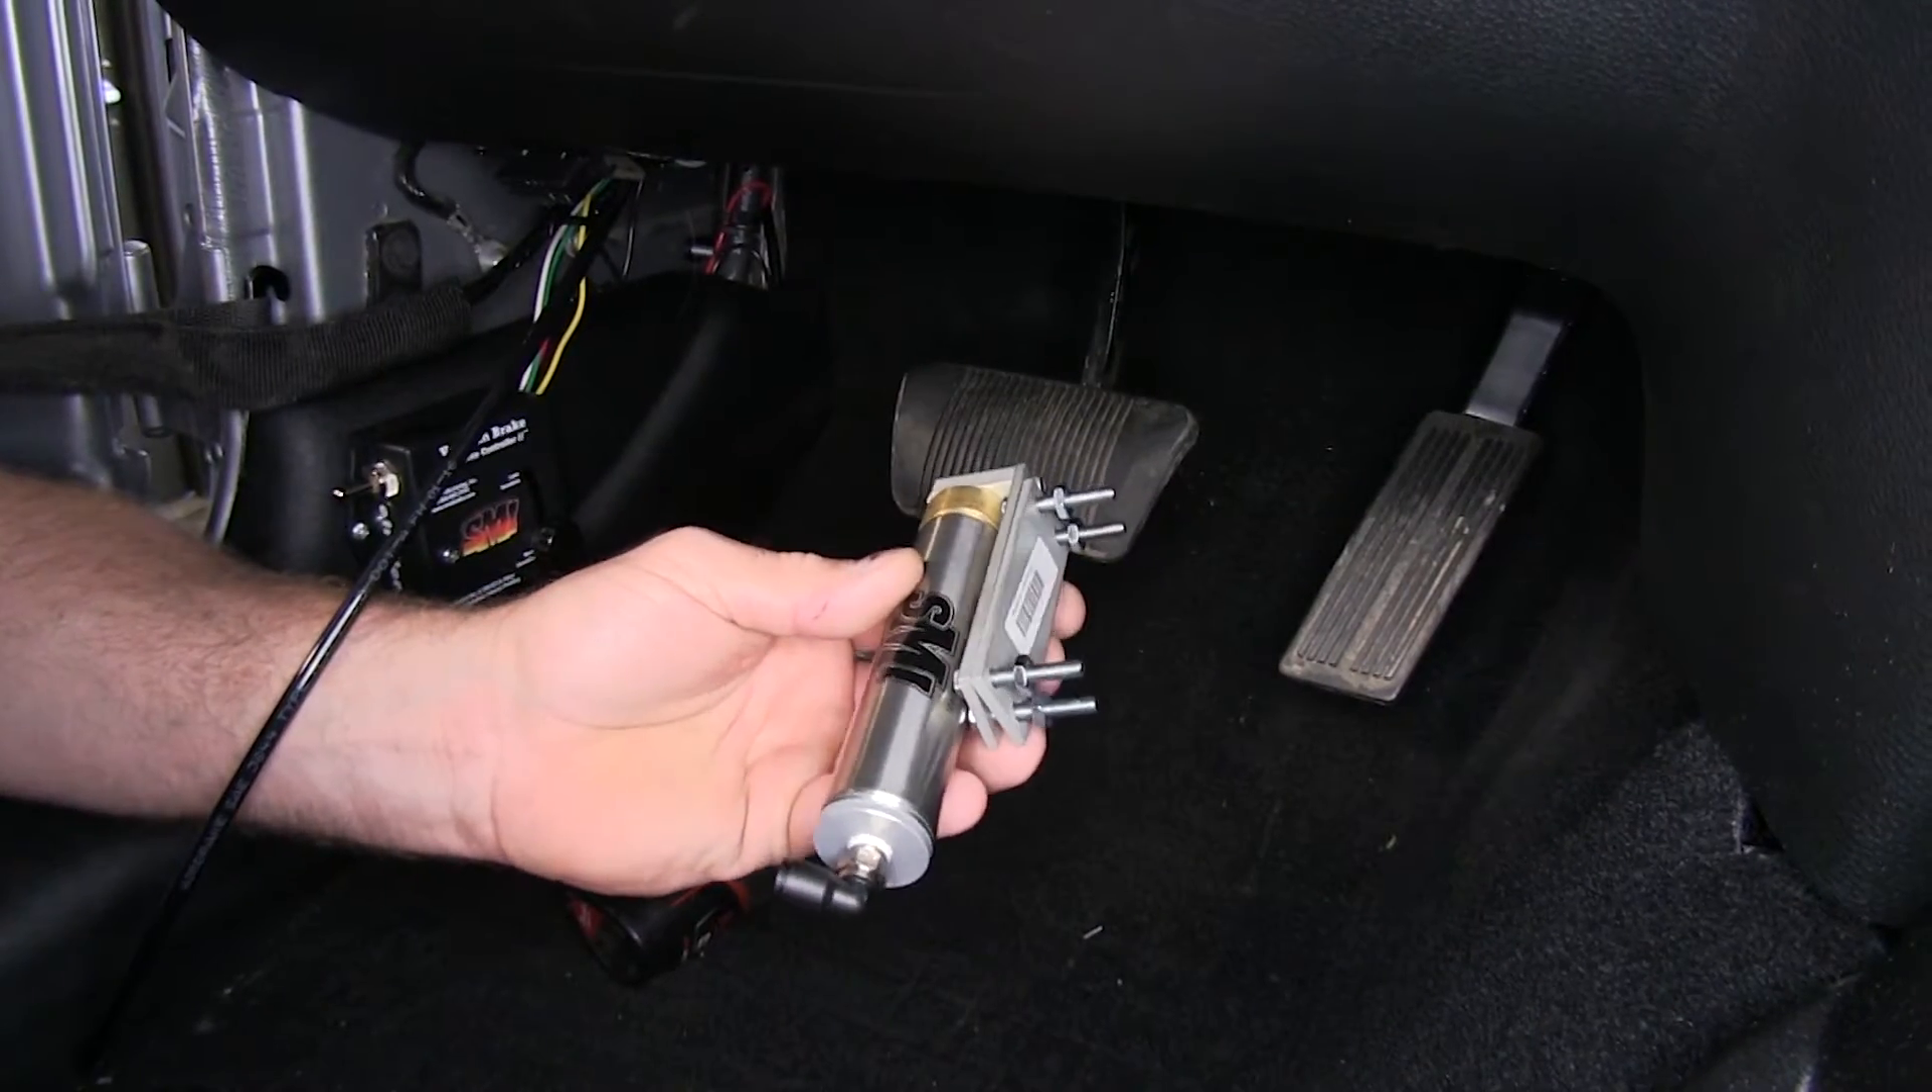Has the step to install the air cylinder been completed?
No.